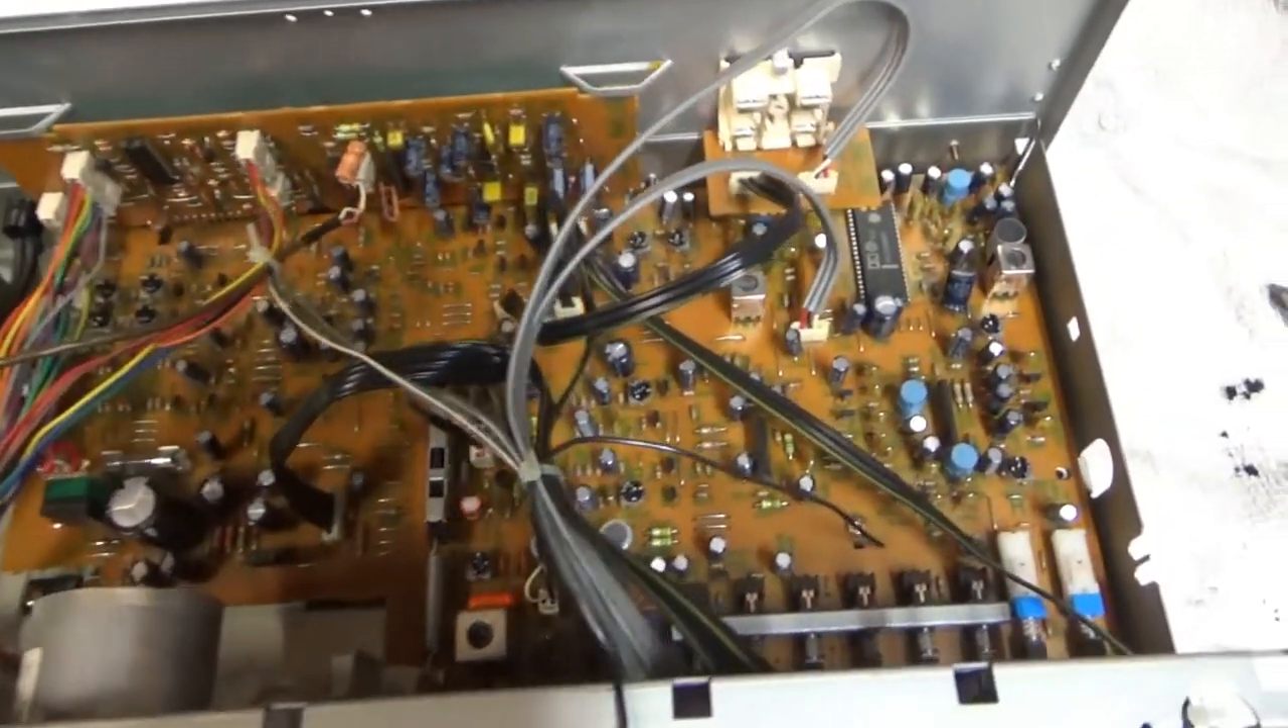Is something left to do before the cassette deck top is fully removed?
No.